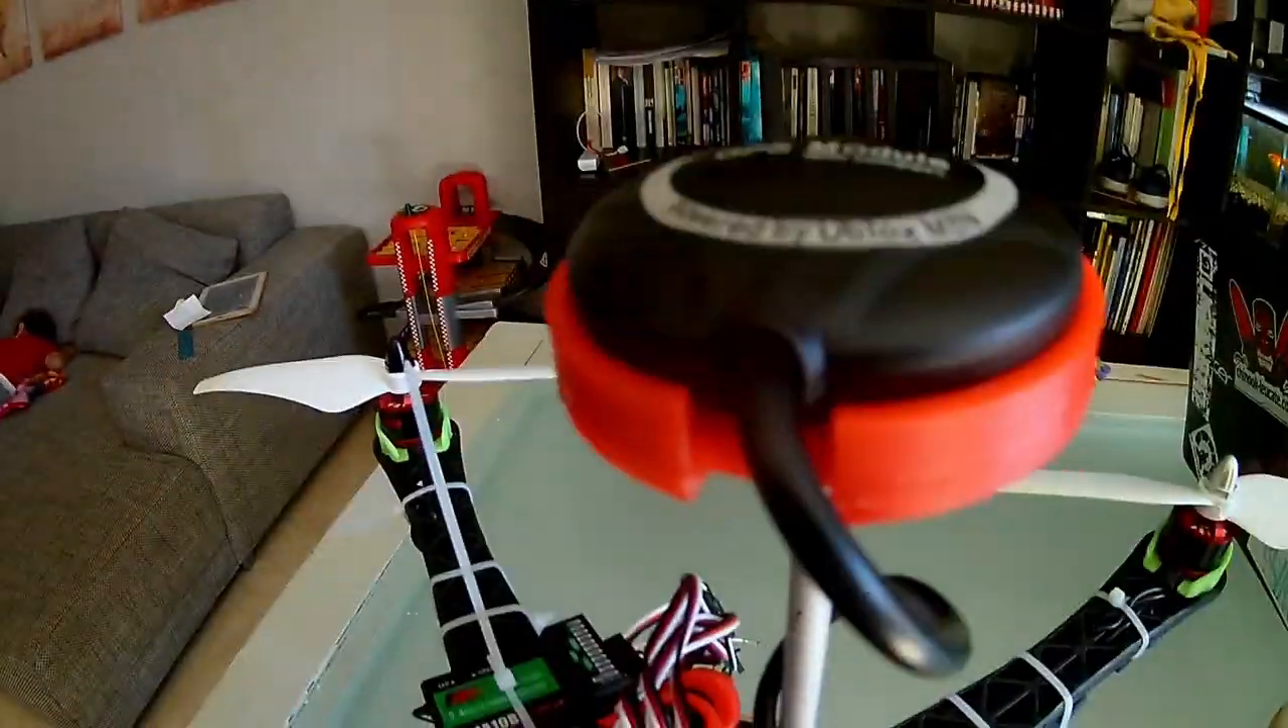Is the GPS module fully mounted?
Yes.